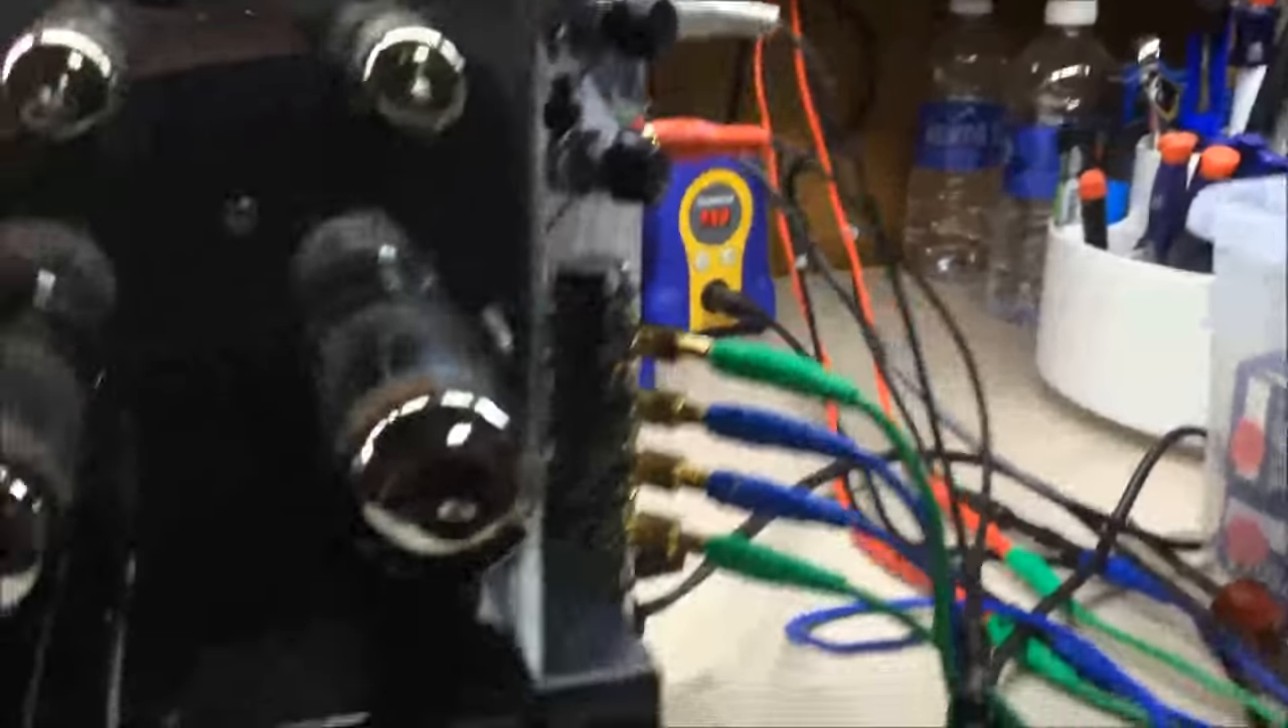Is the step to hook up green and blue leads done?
Yes.